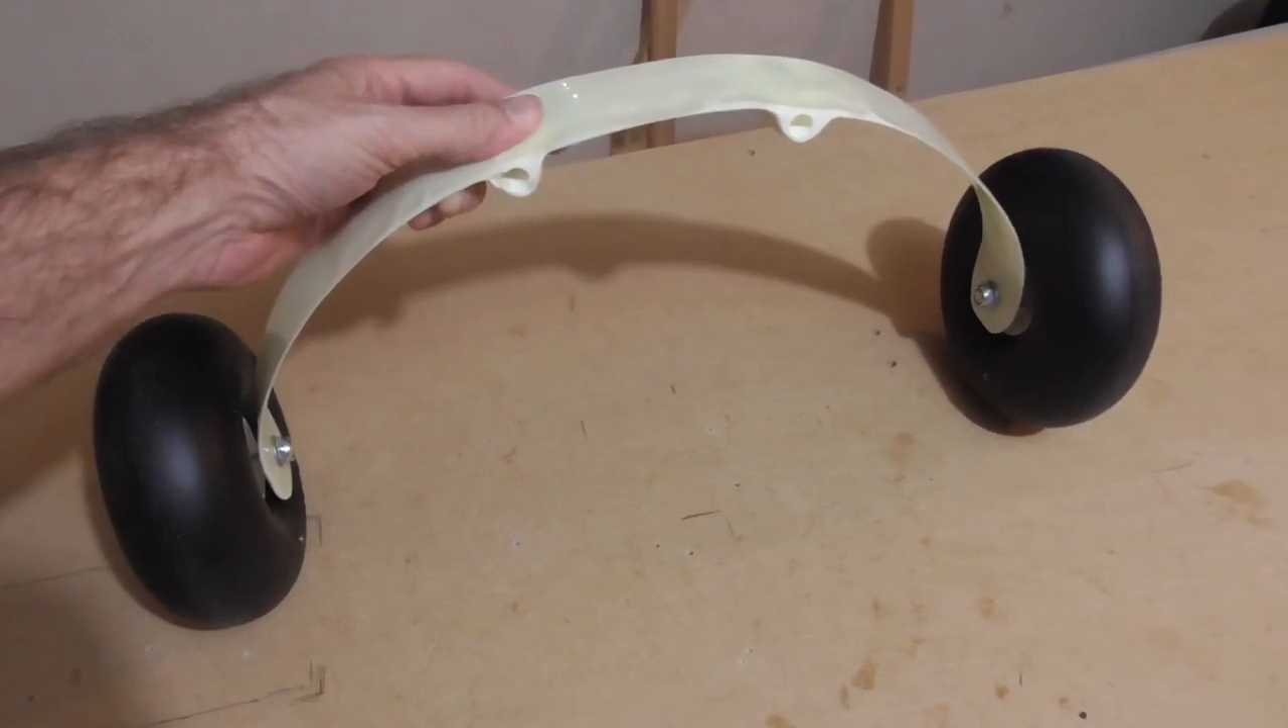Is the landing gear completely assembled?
Yes.